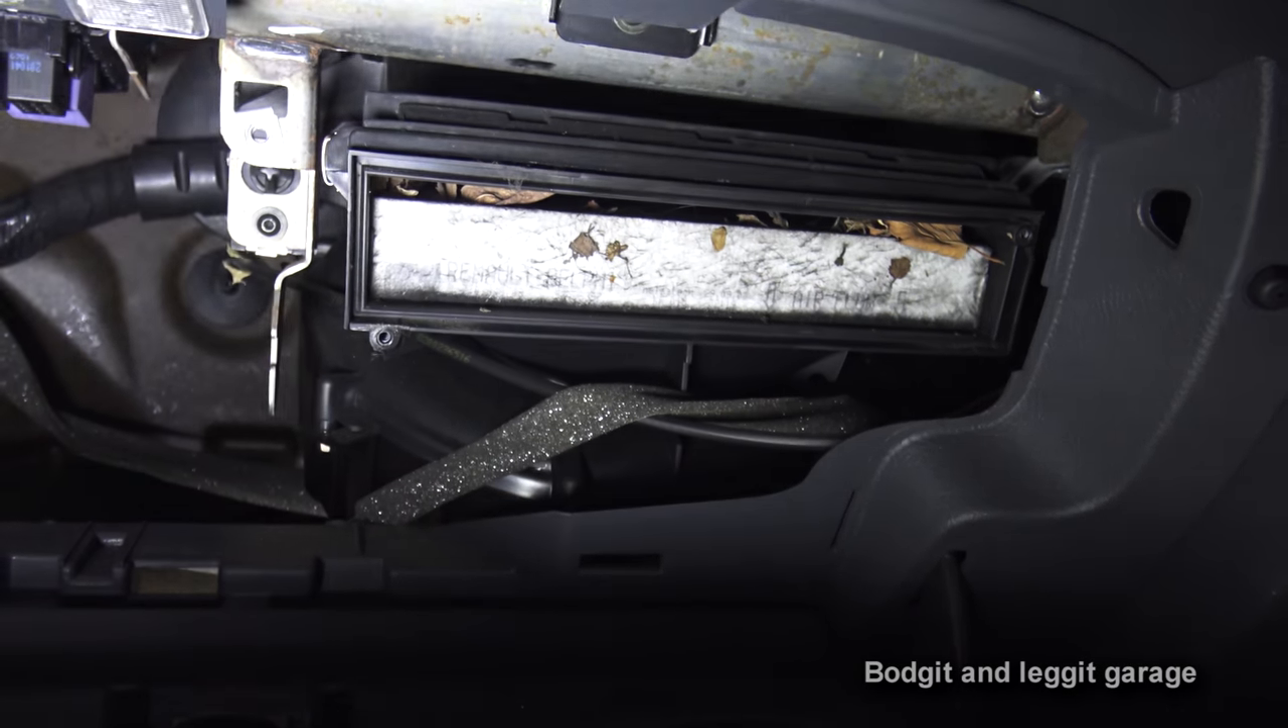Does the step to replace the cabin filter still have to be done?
Yes.